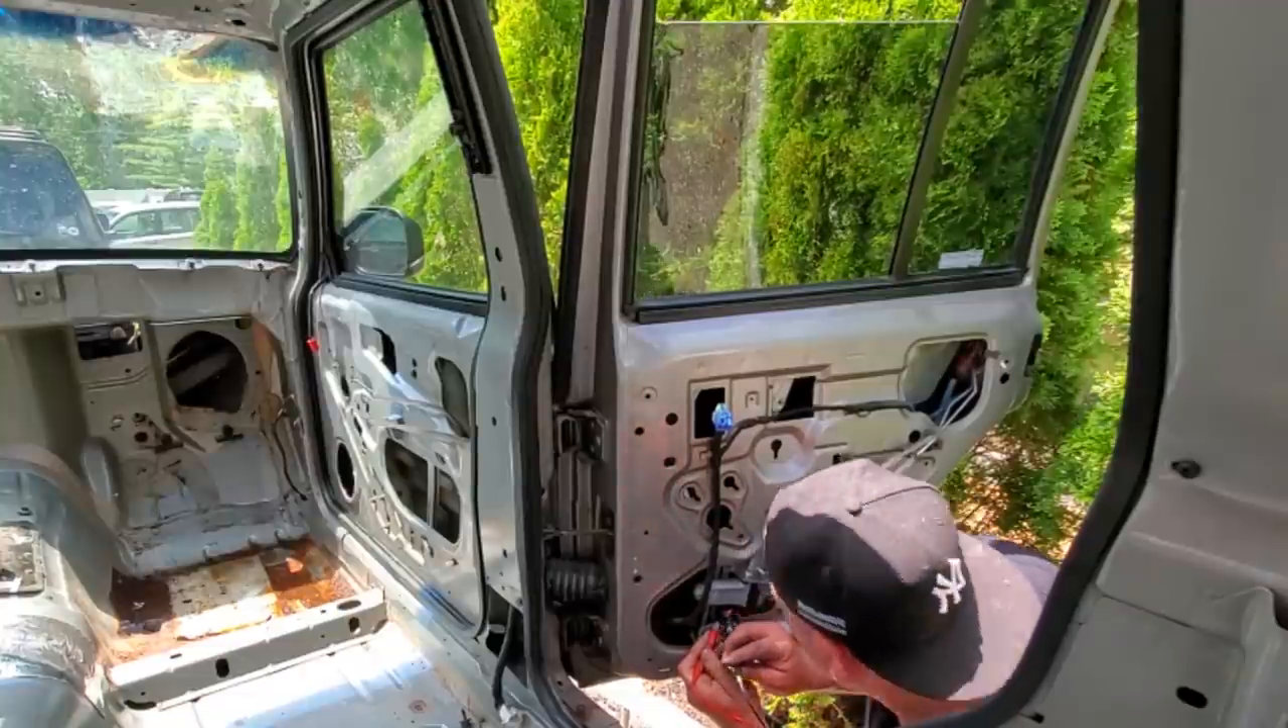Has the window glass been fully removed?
No.